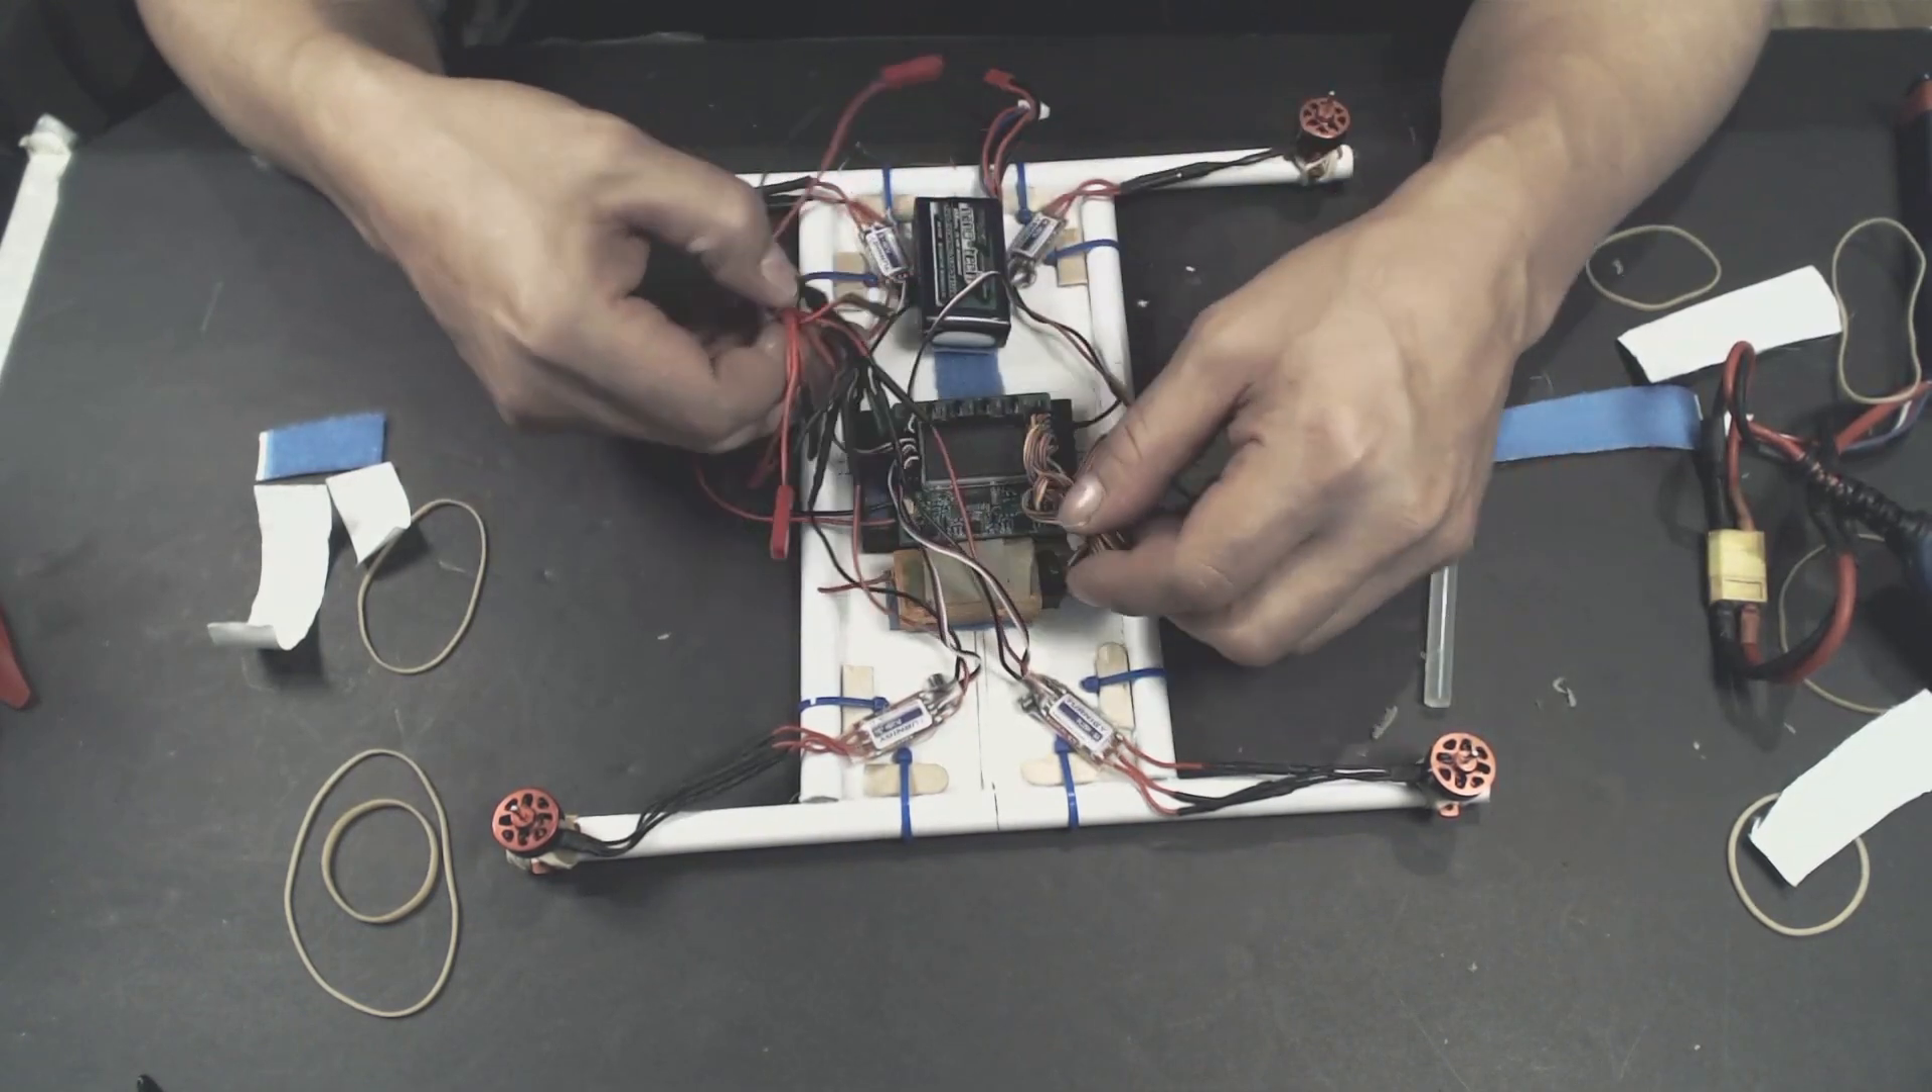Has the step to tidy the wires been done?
No.